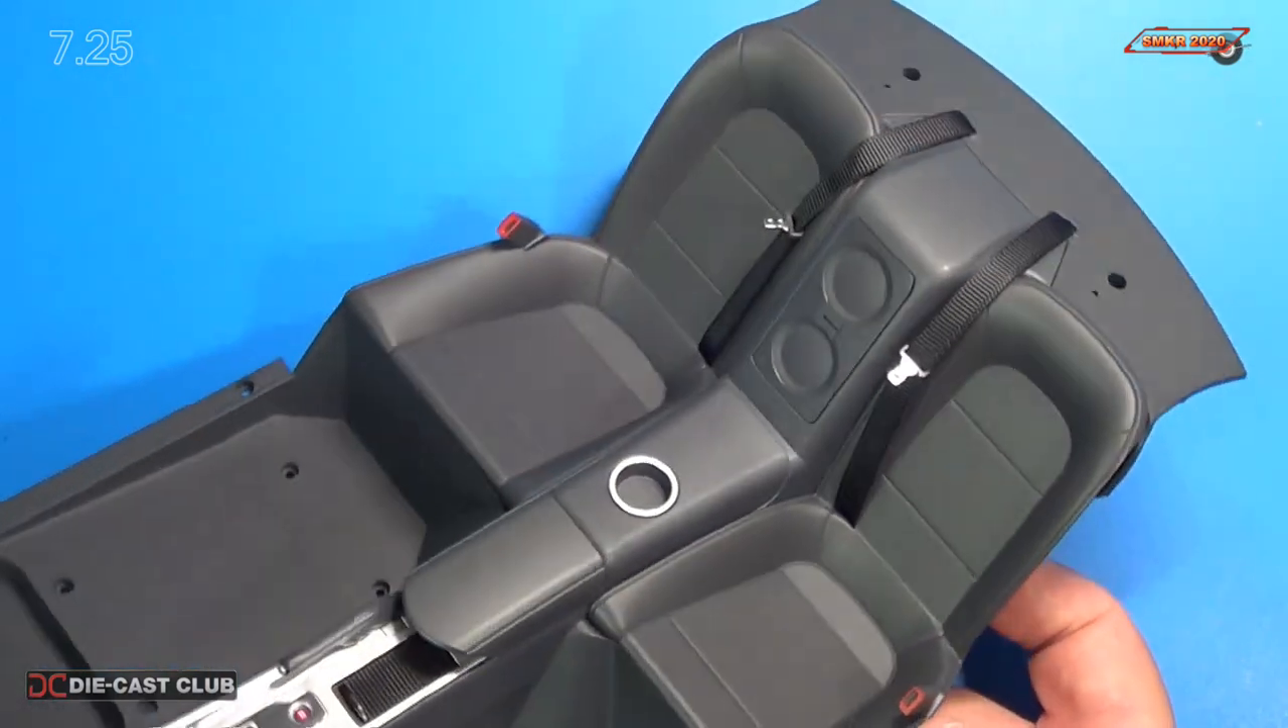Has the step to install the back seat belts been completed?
Yes.